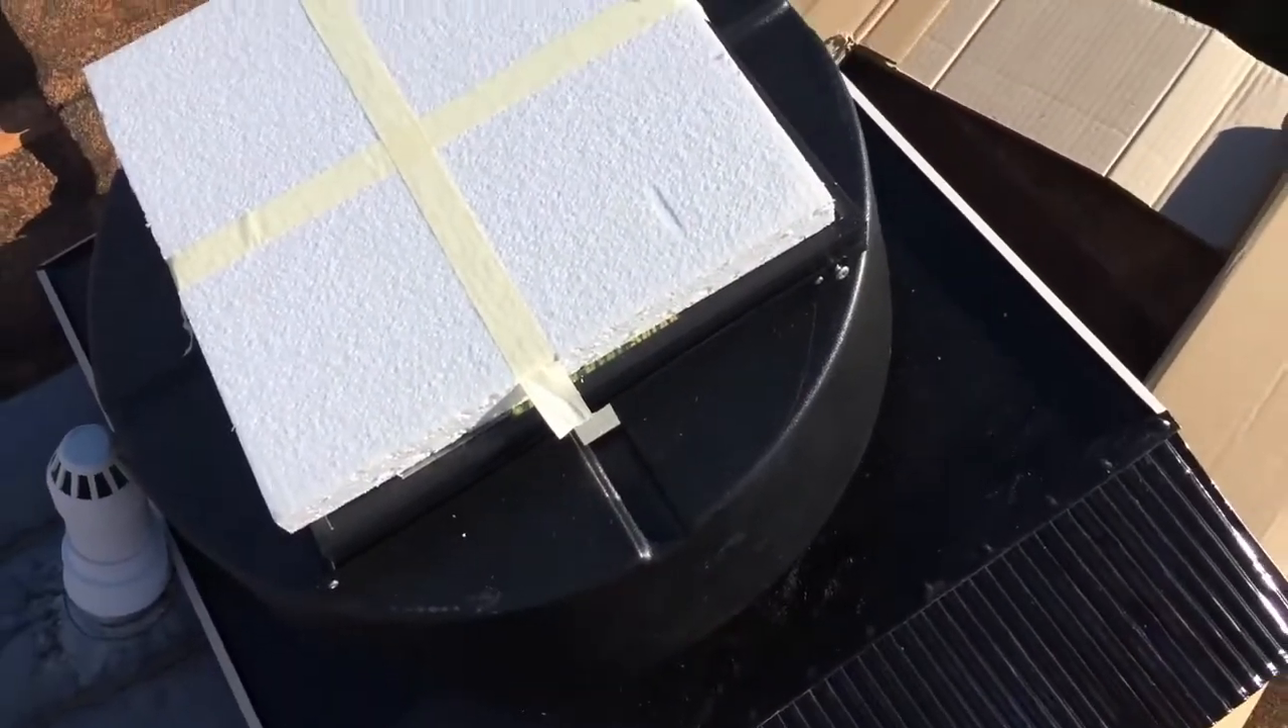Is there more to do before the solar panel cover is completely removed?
Yes.